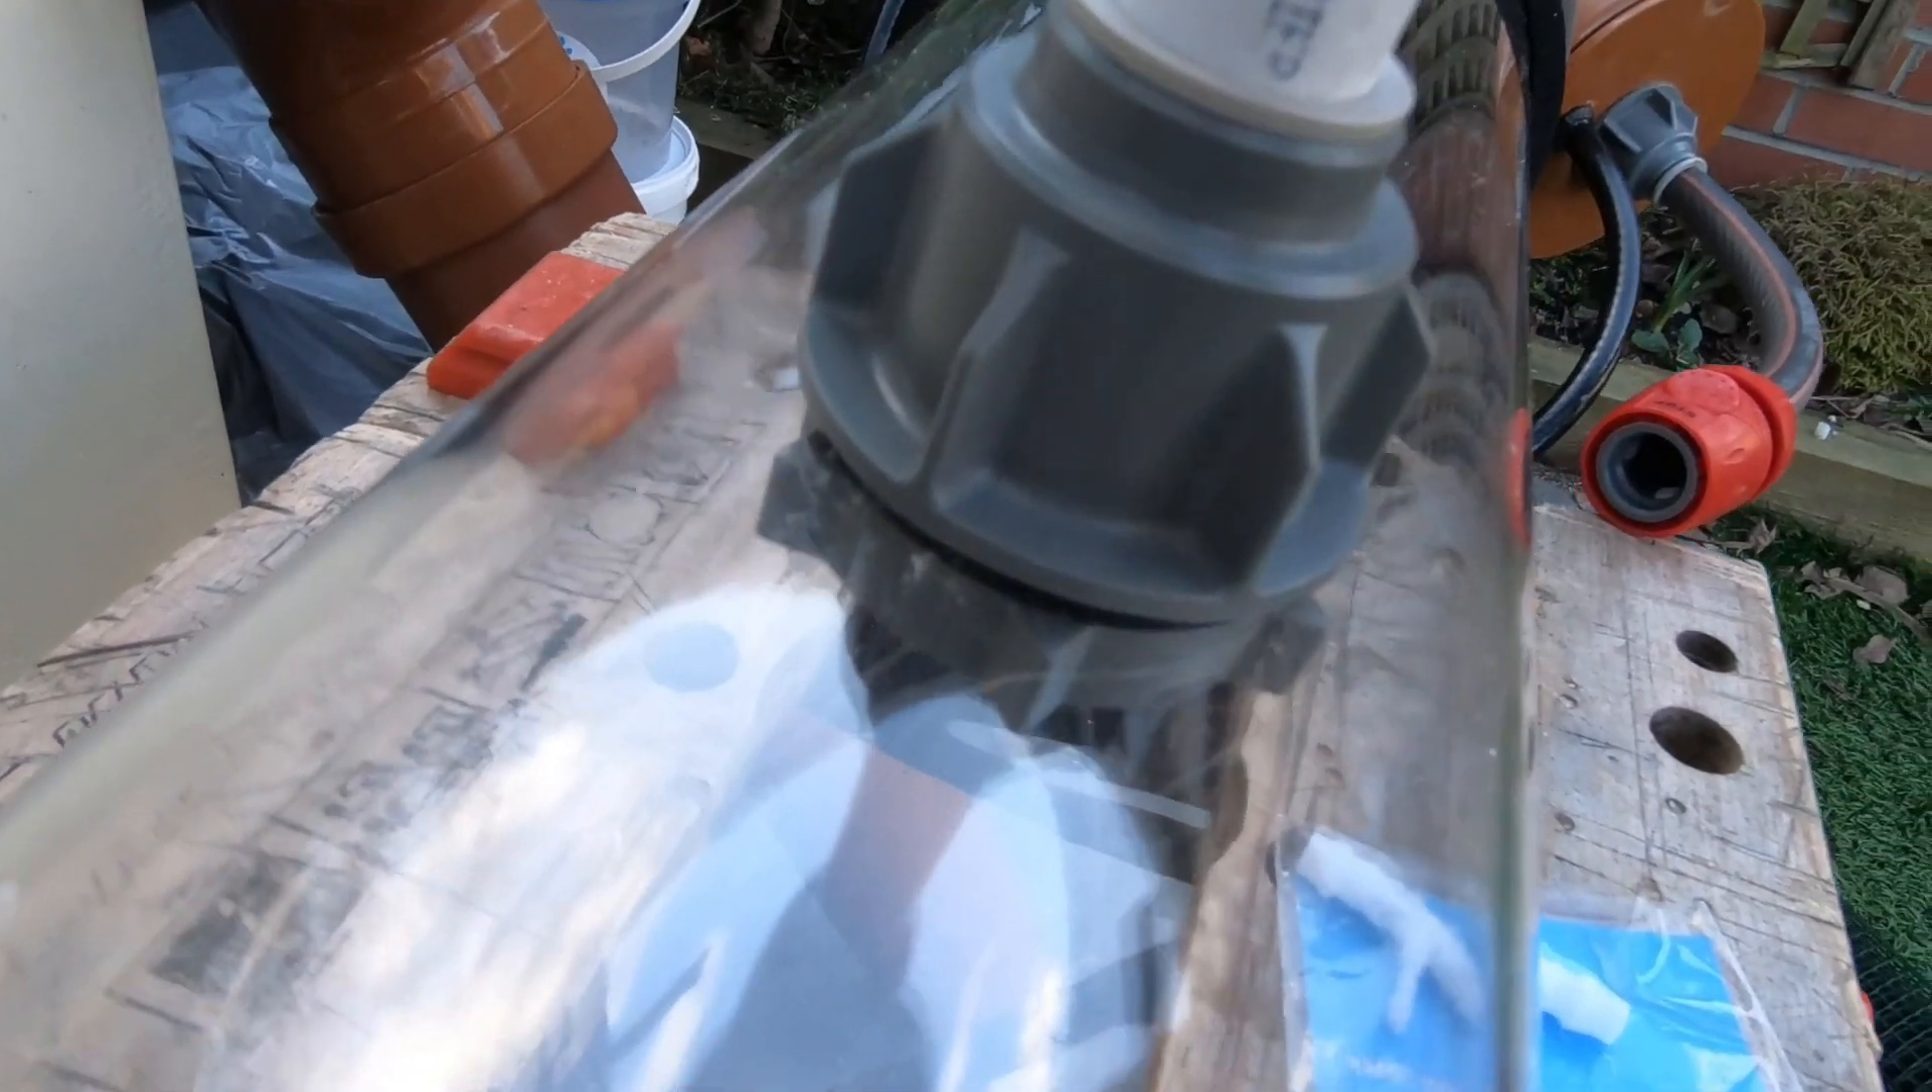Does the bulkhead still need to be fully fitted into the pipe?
No.